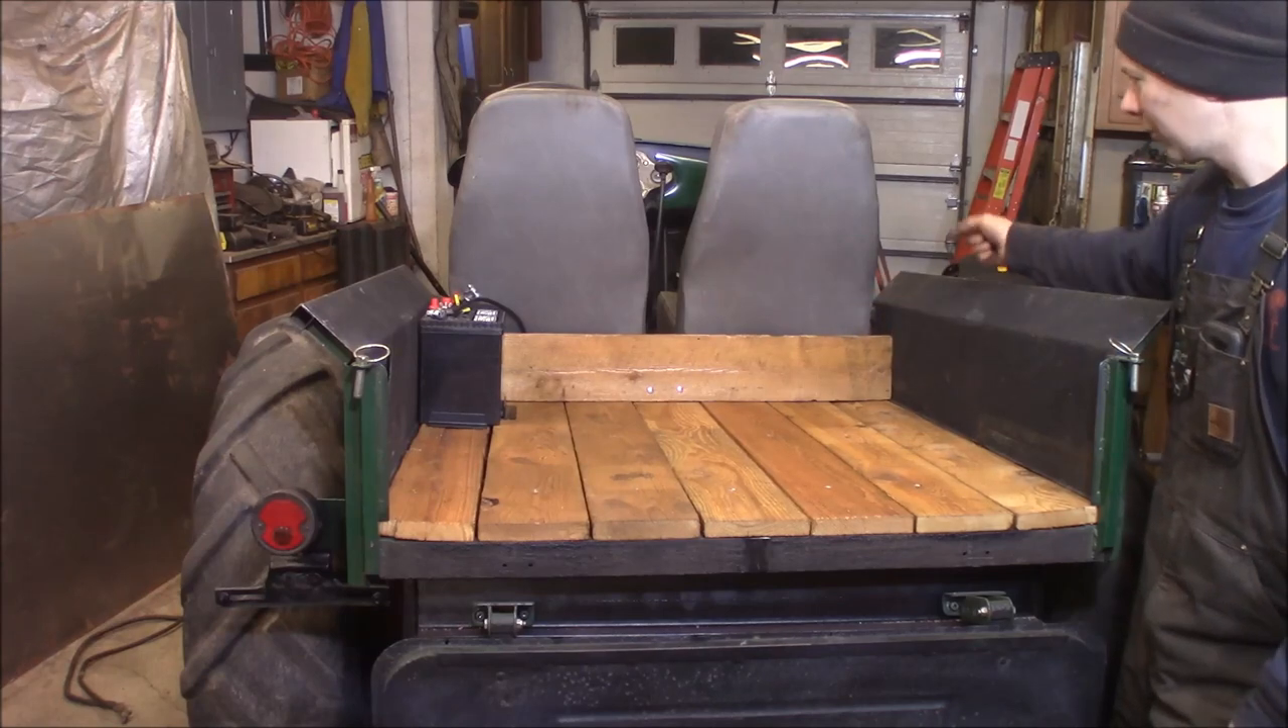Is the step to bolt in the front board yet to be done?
No.